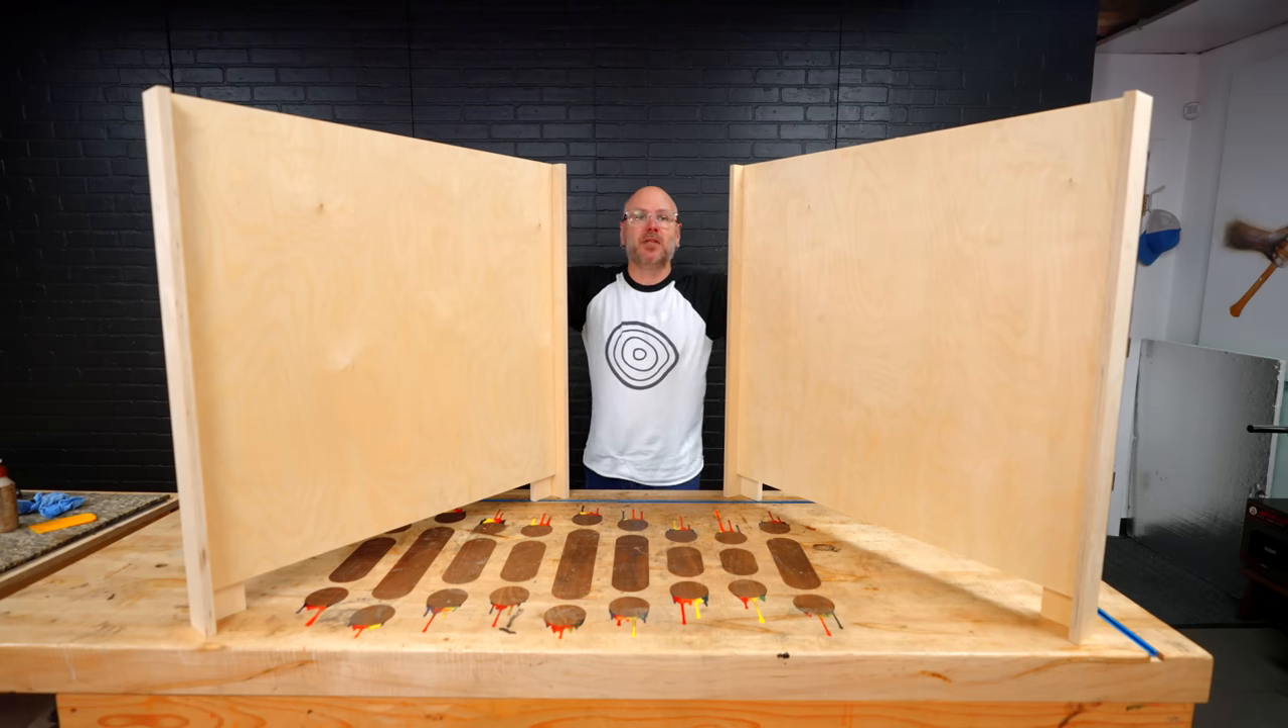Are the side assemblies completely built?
Yes.